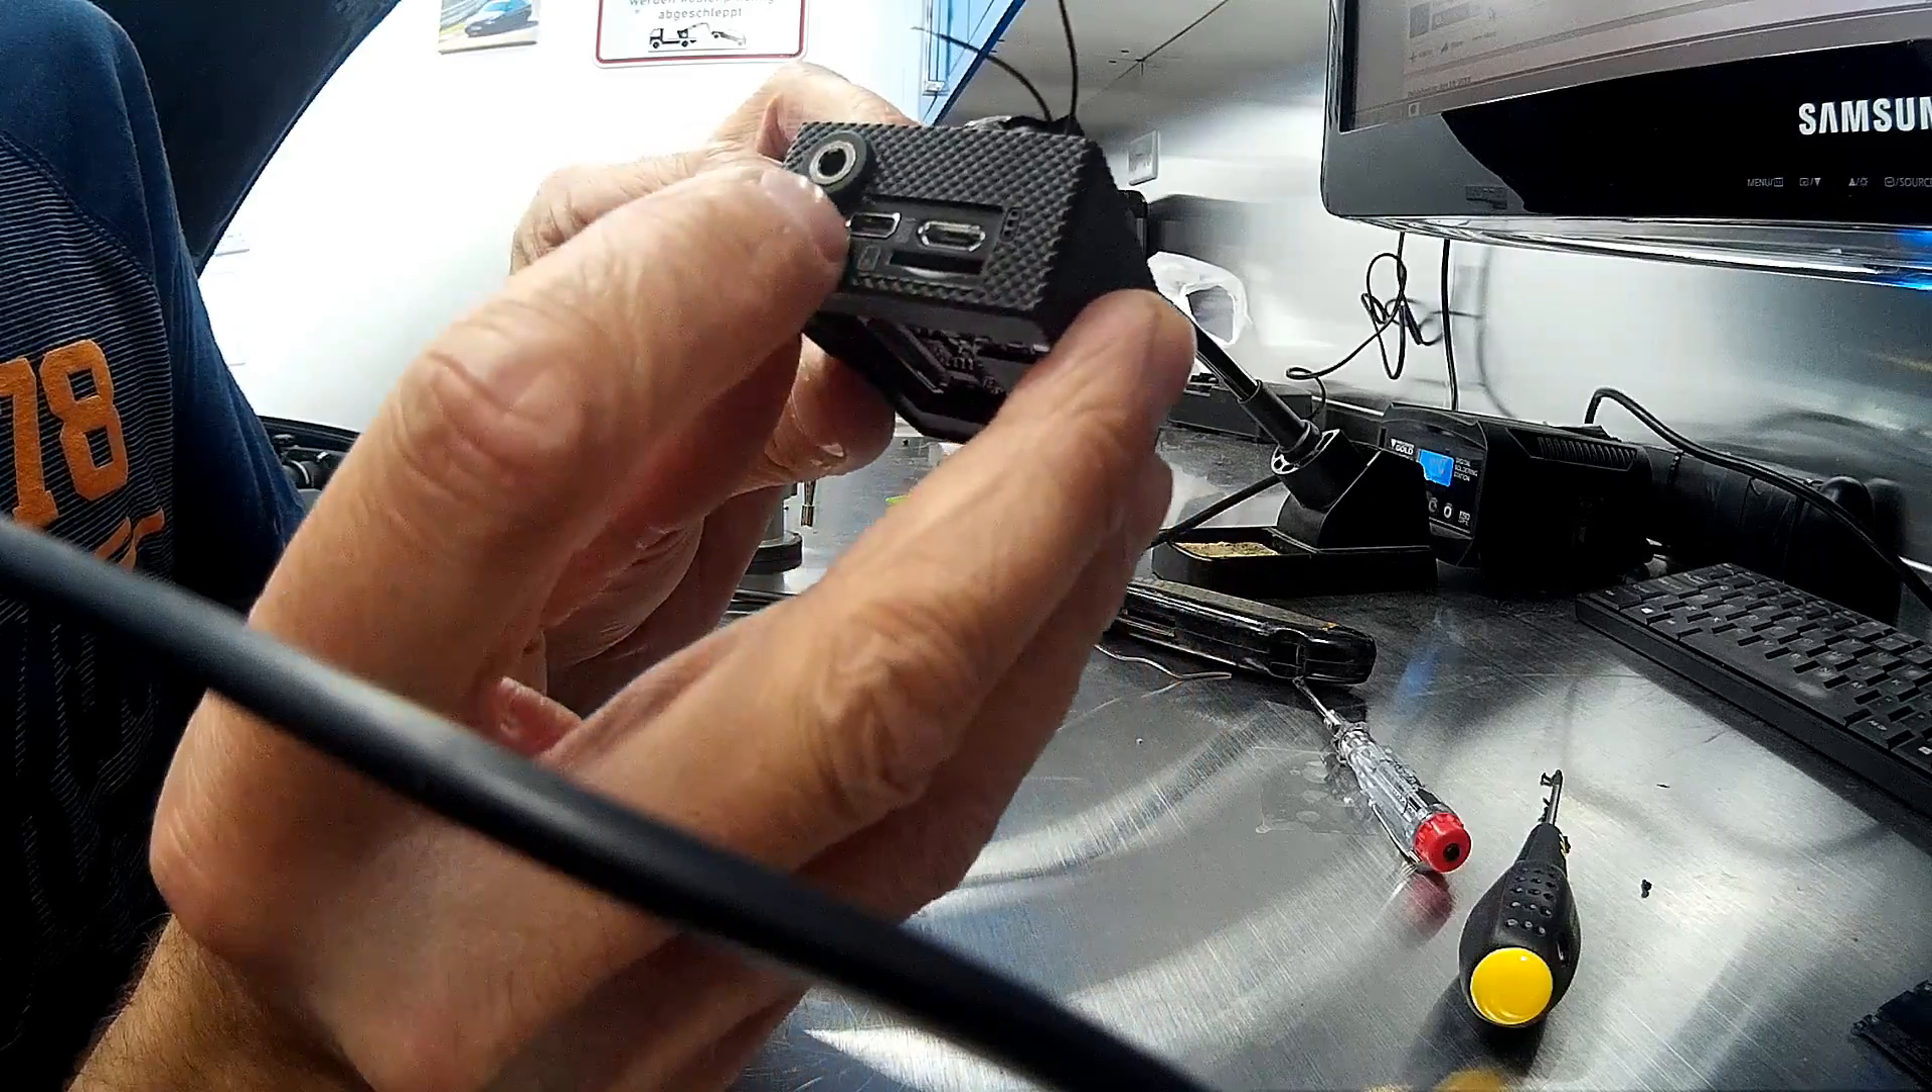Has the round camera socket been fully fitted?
Yes.